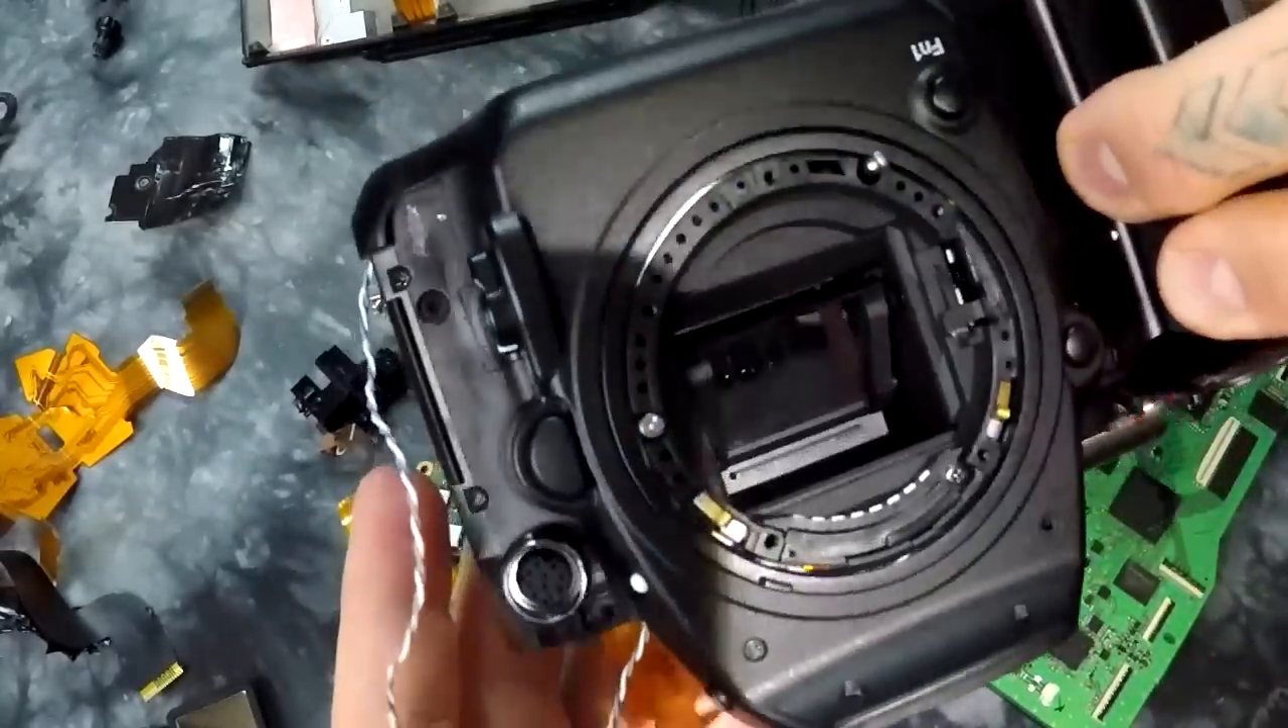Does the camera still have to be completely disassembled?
Yes.